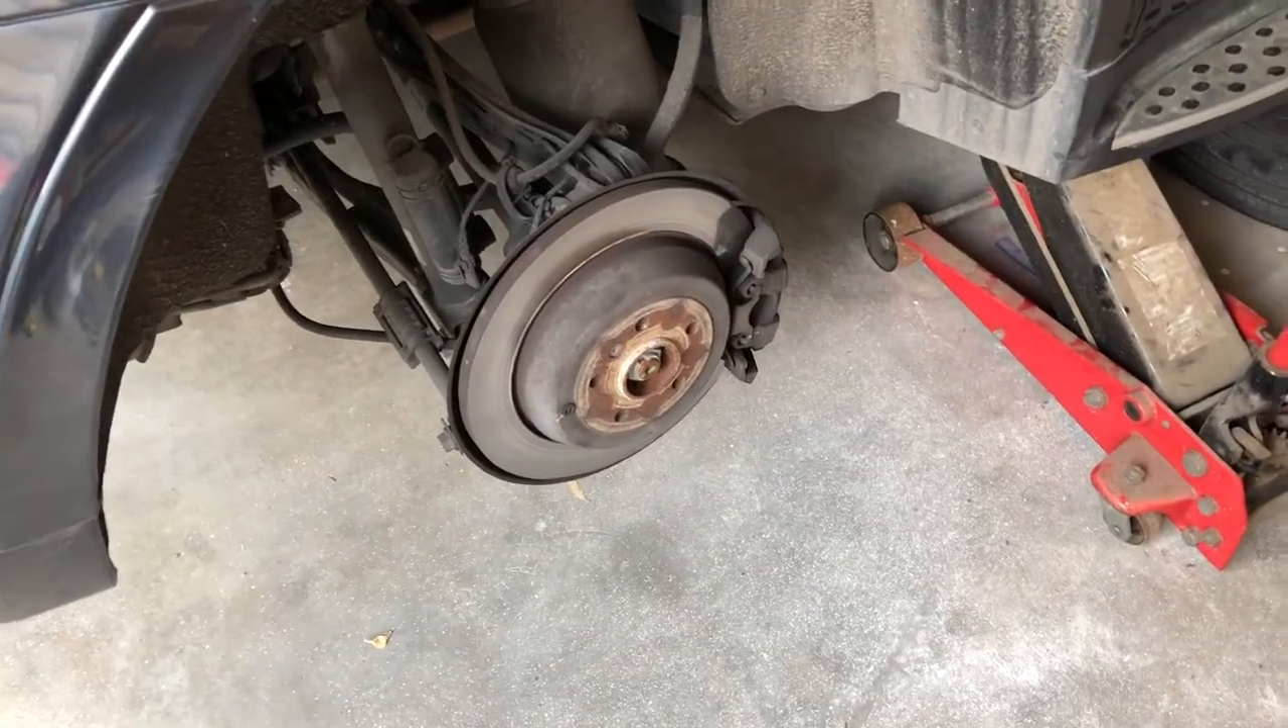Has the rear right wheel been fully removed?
Yes.